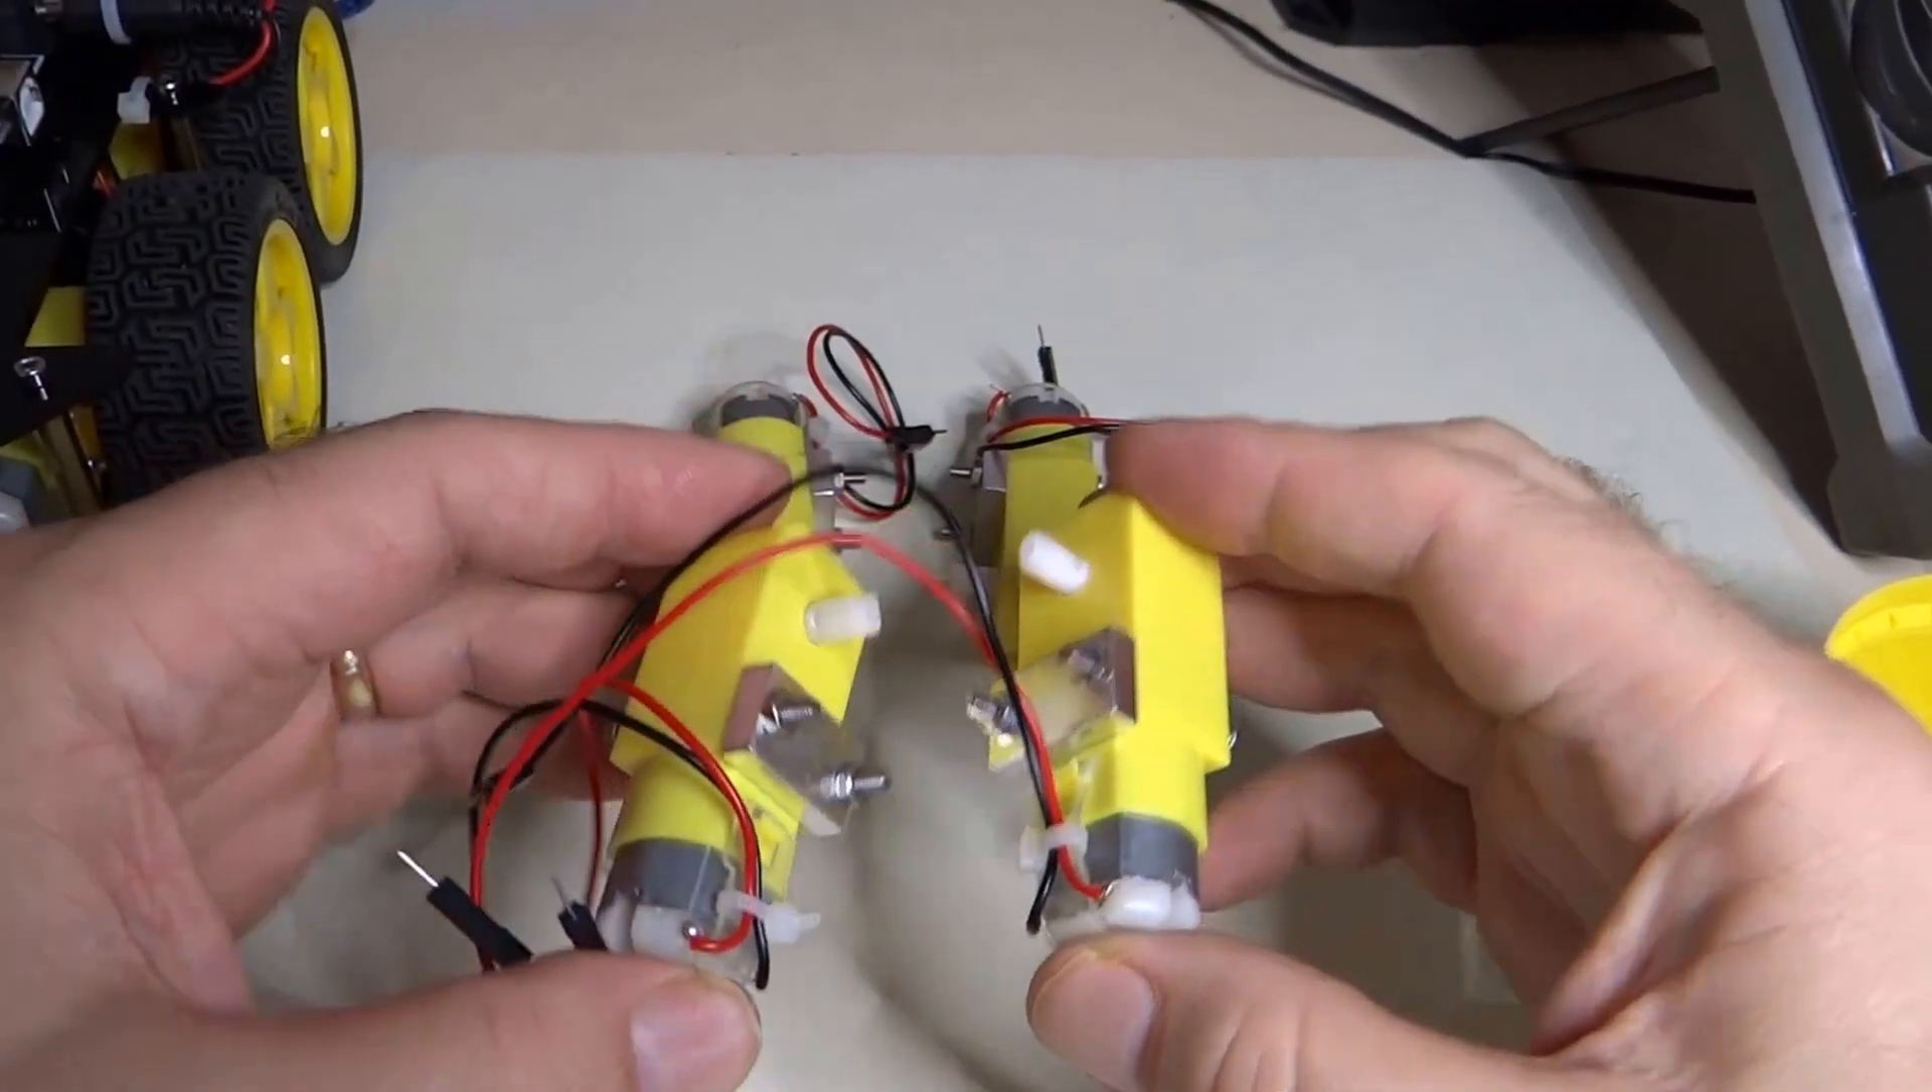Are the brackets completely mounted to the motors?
Yes.